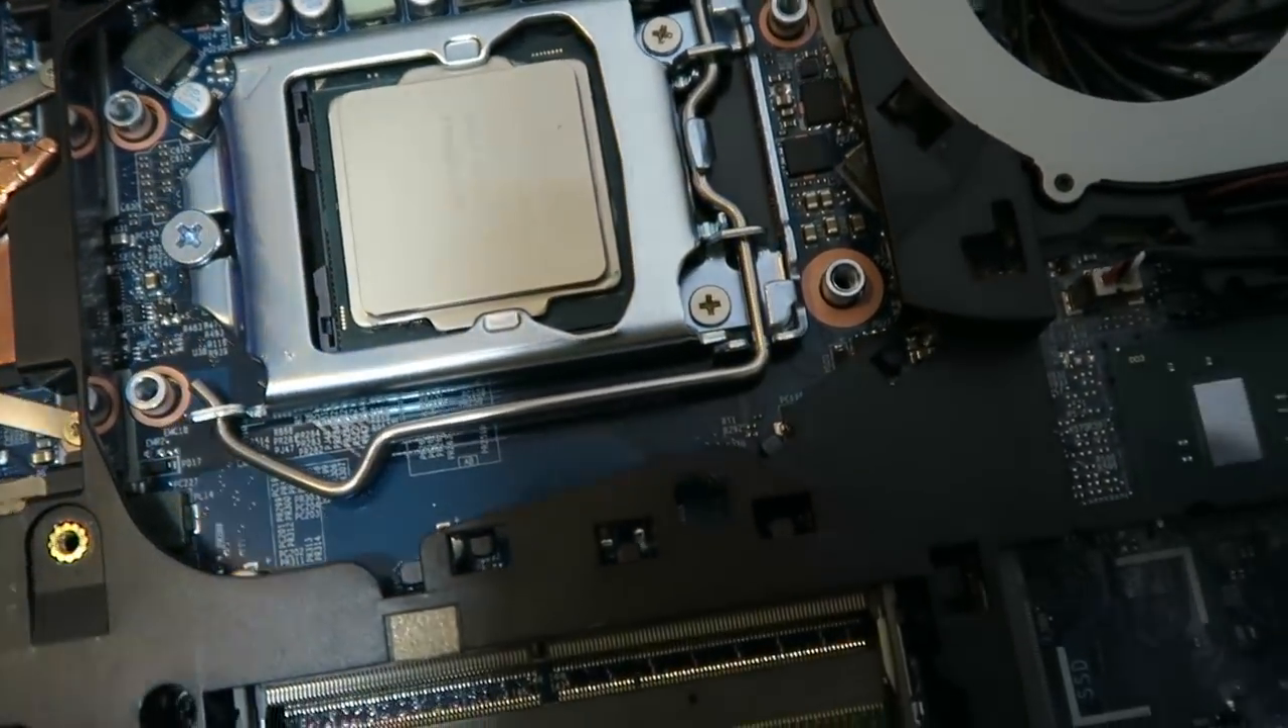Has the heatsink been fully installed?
No.